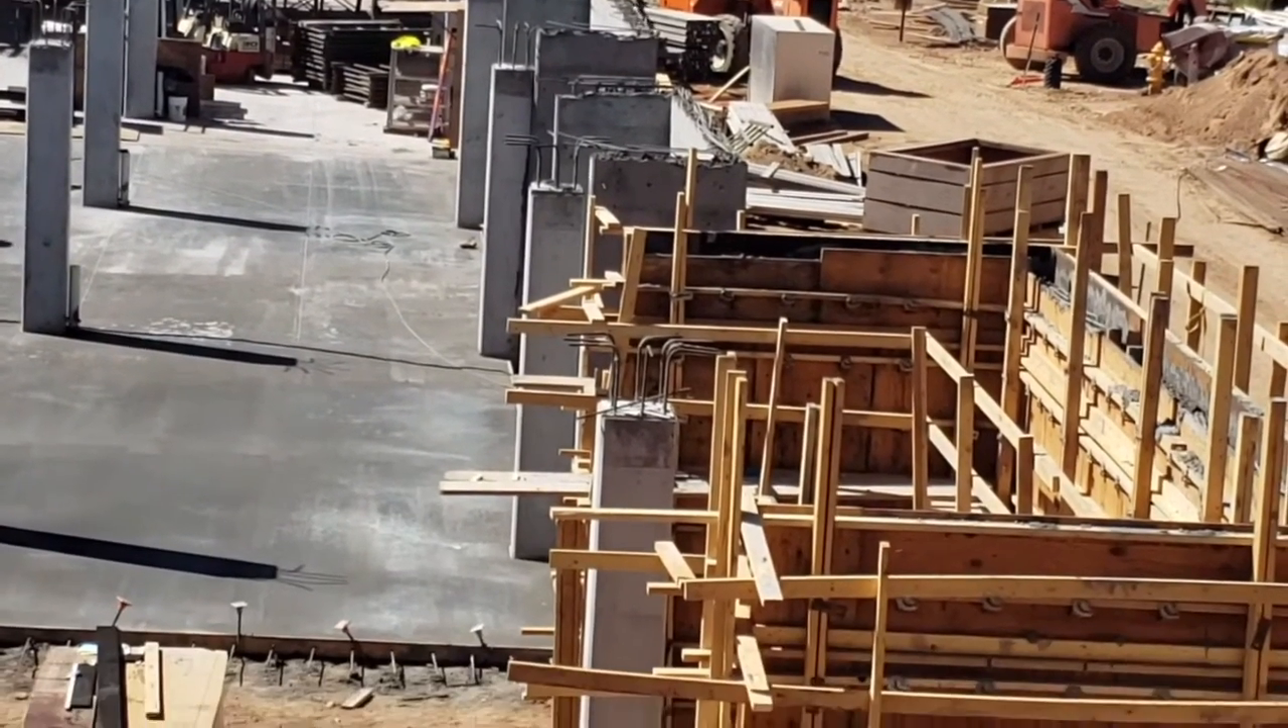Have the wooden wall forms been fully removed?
No.